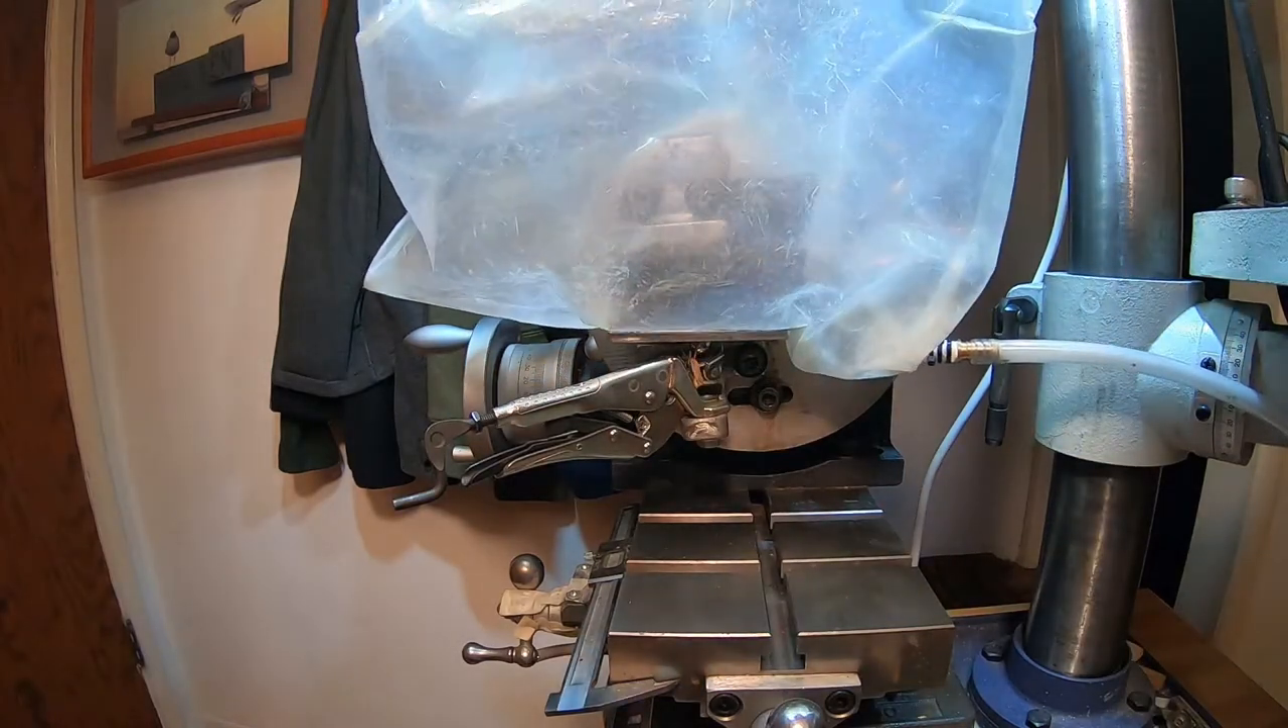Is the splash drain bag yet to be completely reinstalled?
No.